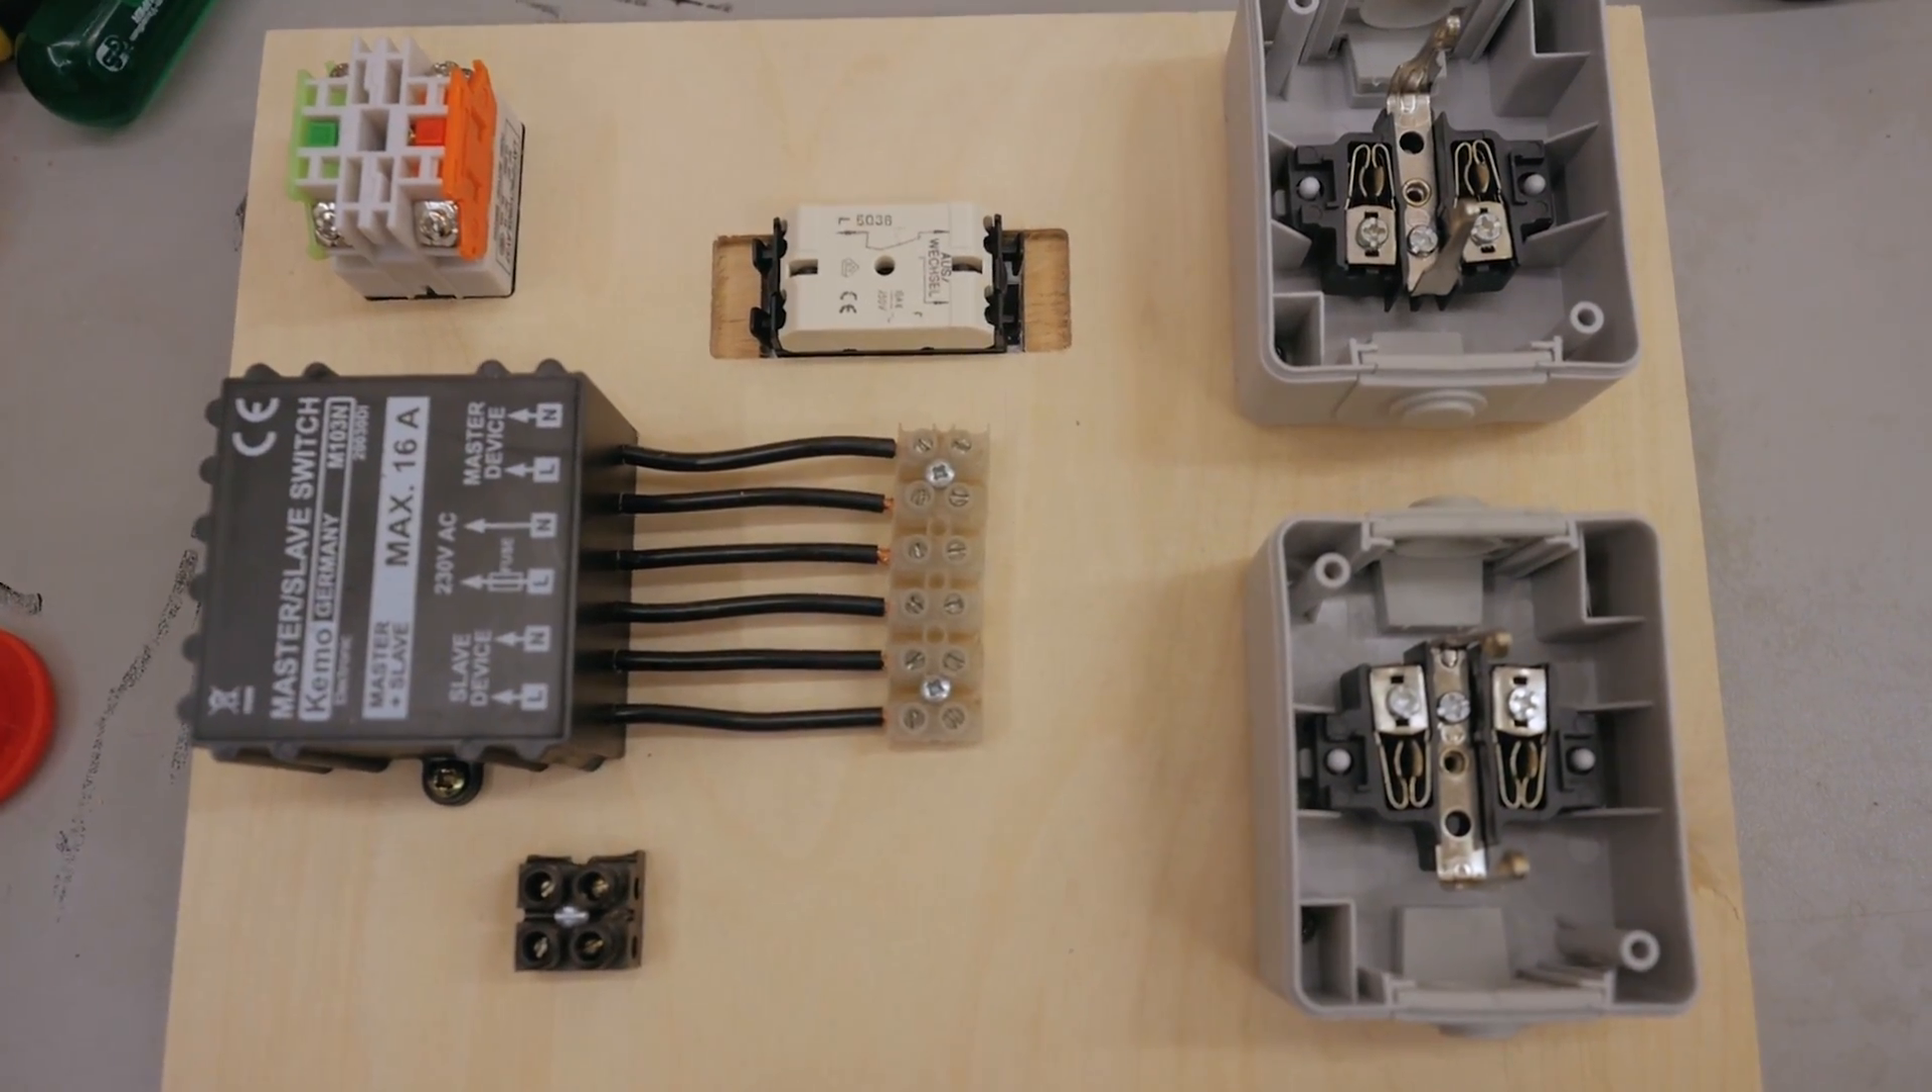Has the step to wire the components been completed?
No.